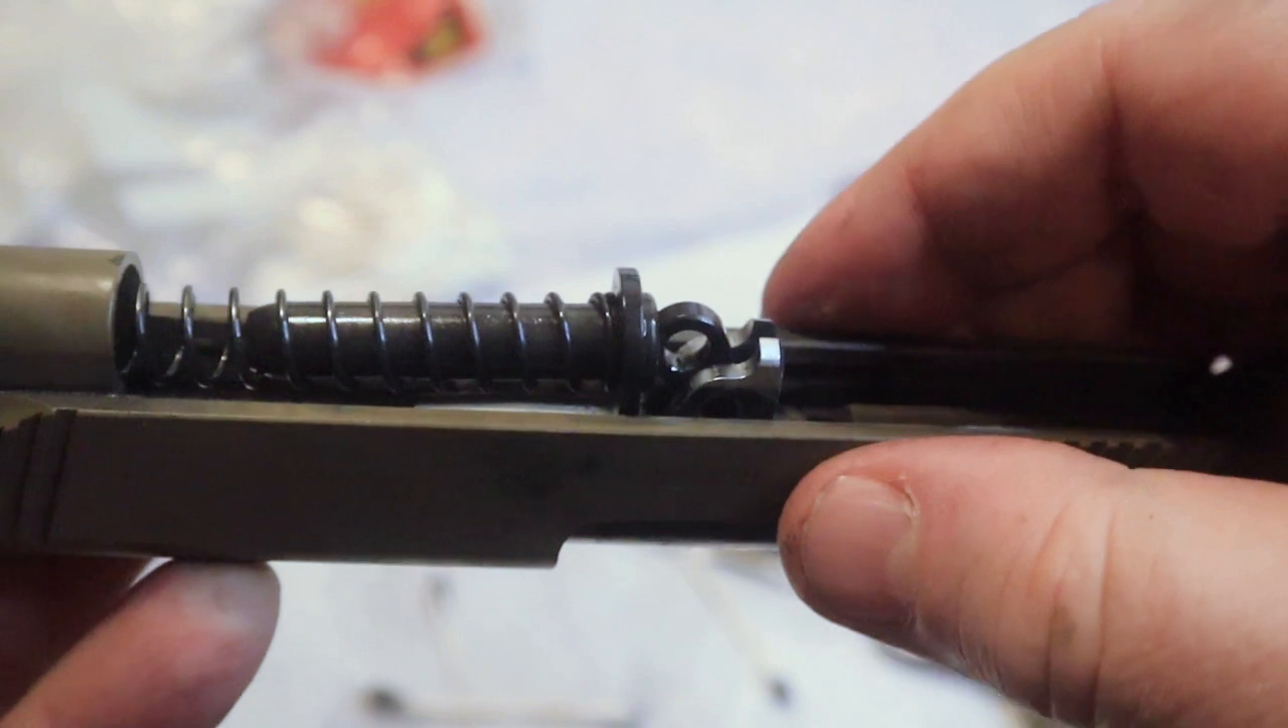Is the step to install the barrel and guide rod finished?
Yes.